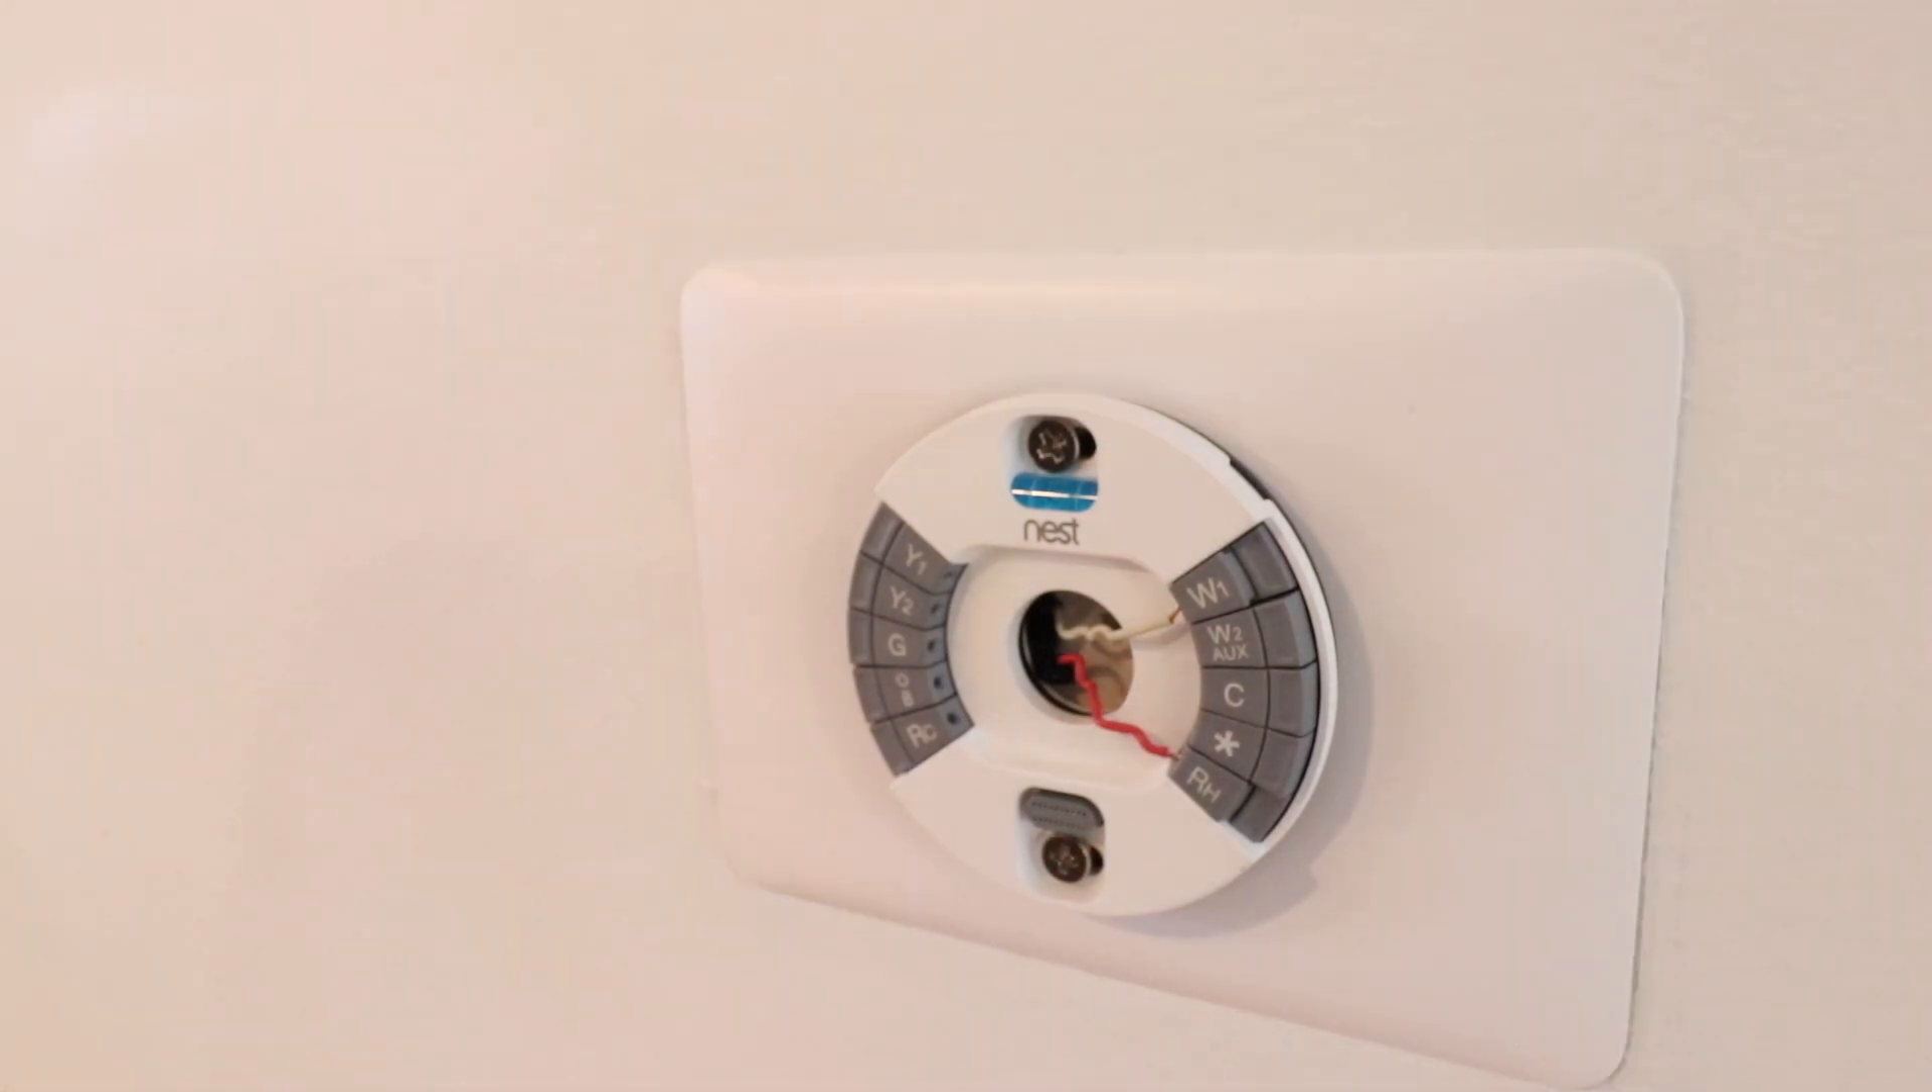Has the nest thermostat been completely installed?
No.